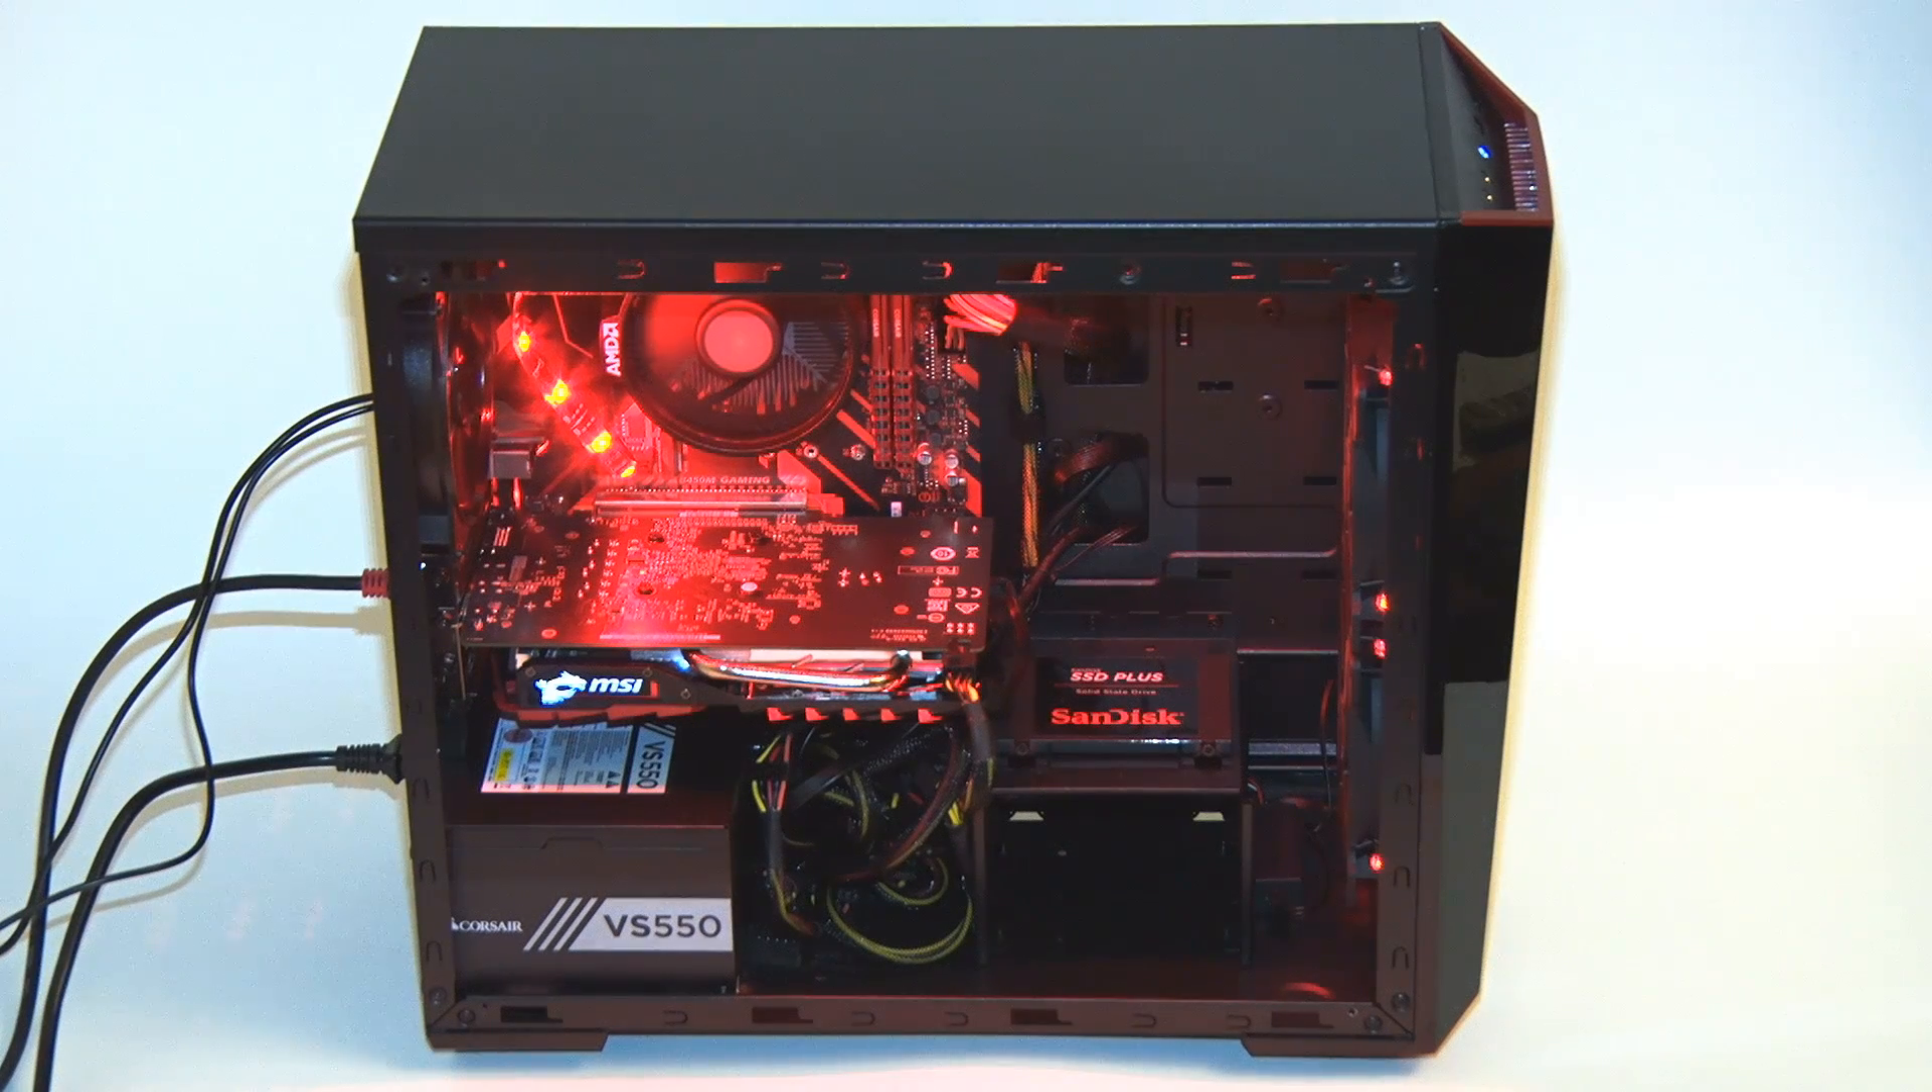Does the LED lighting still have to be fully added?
No.